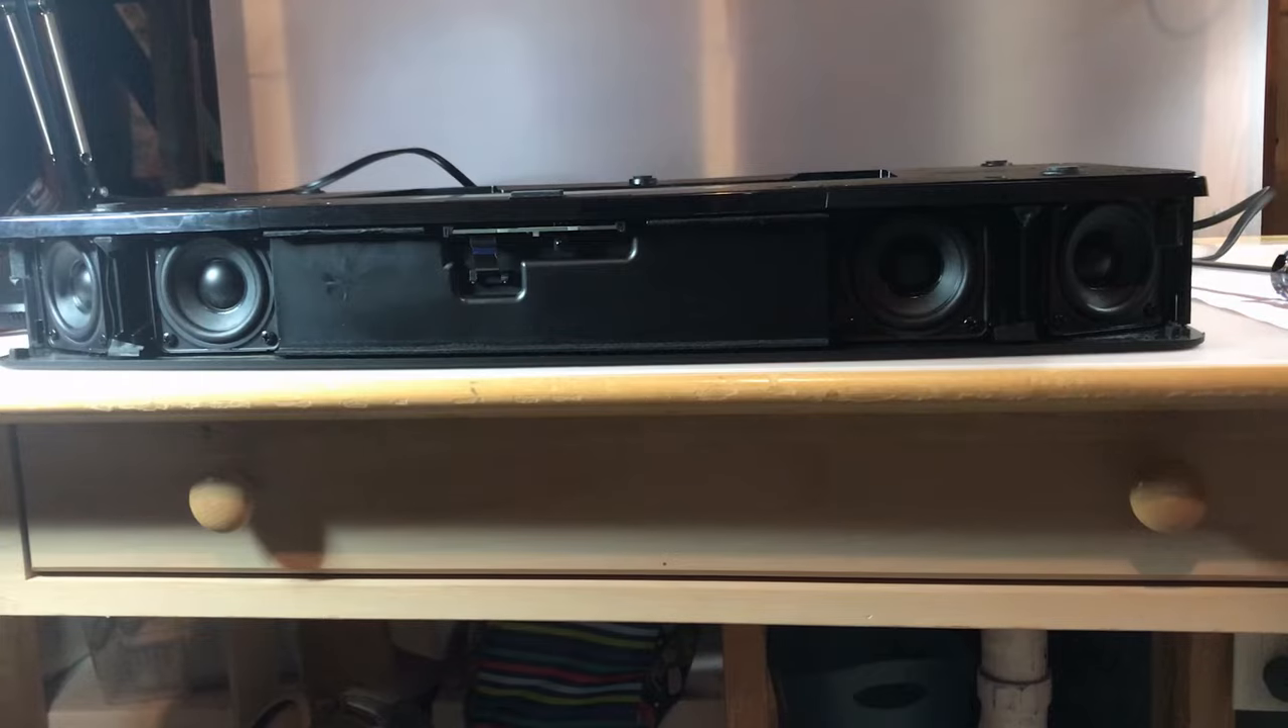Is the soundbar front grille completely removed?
Yes.